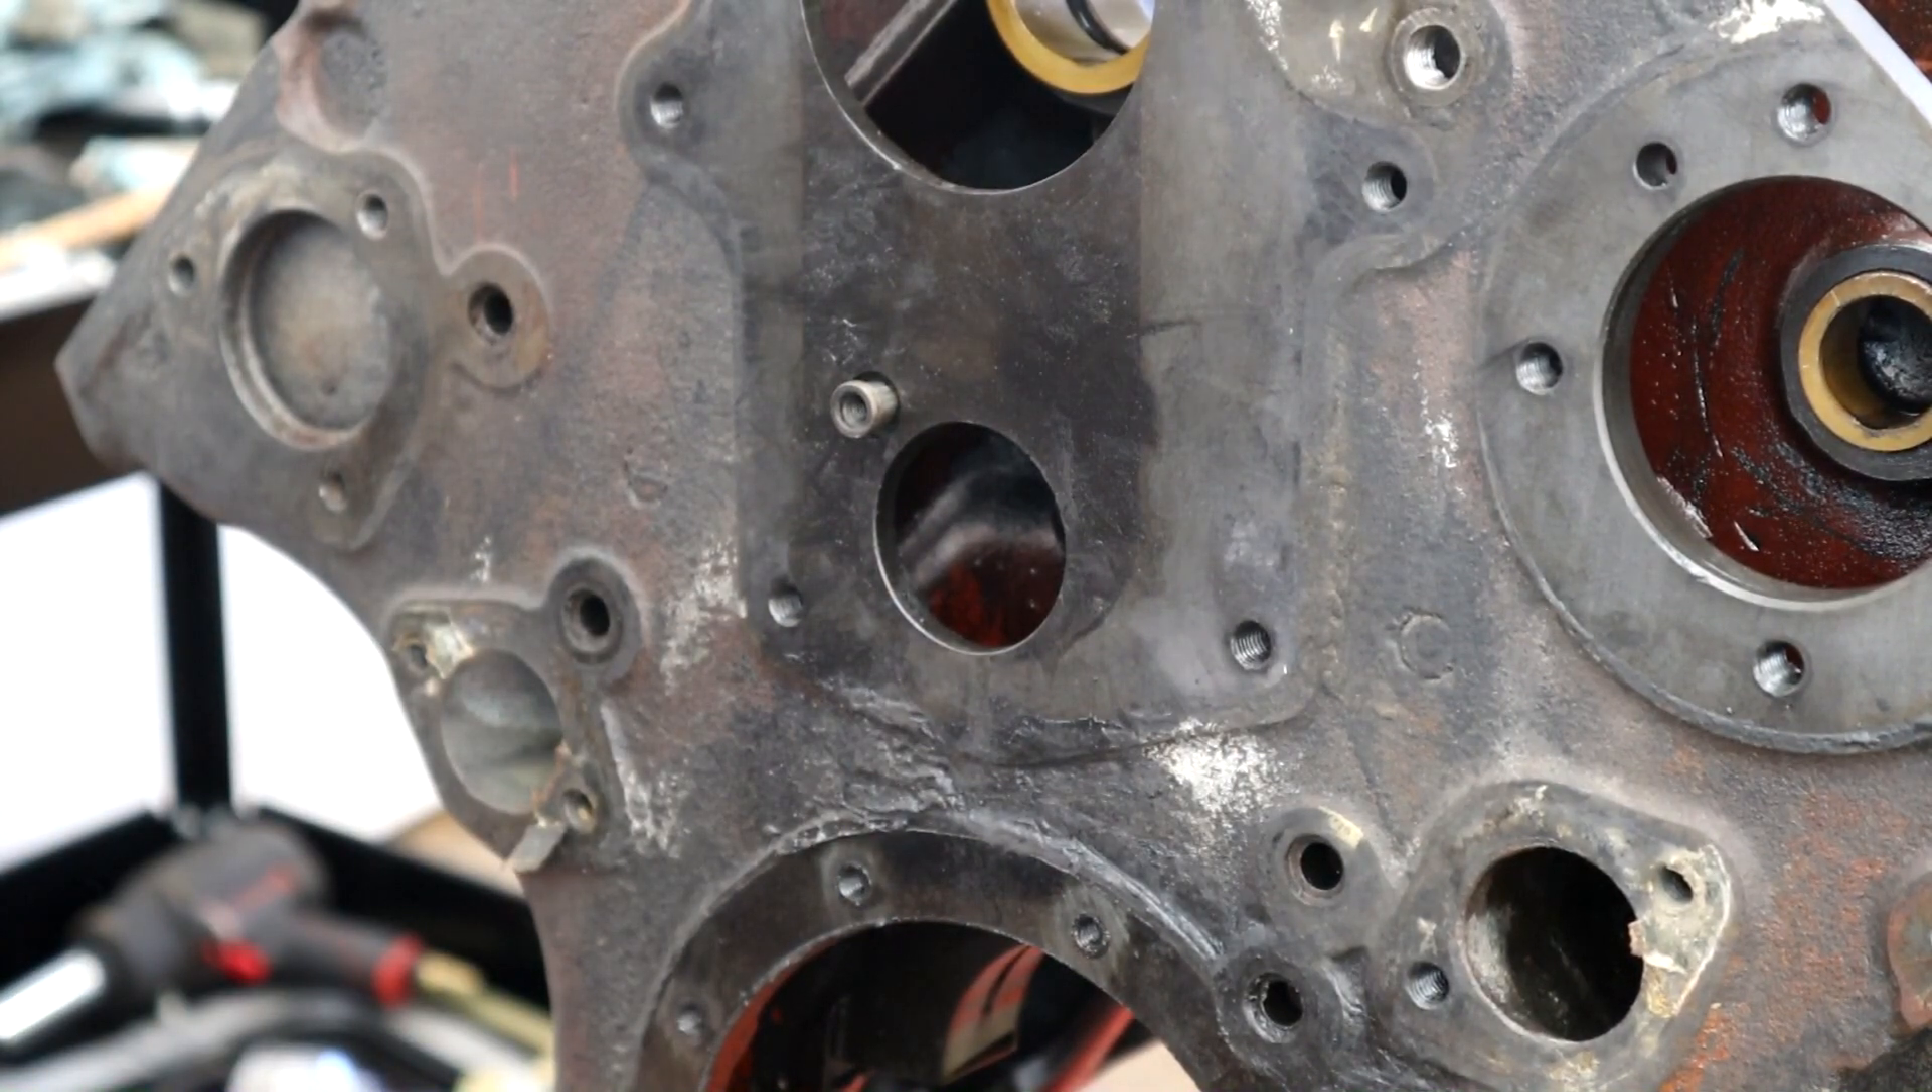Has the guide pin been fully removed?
No.